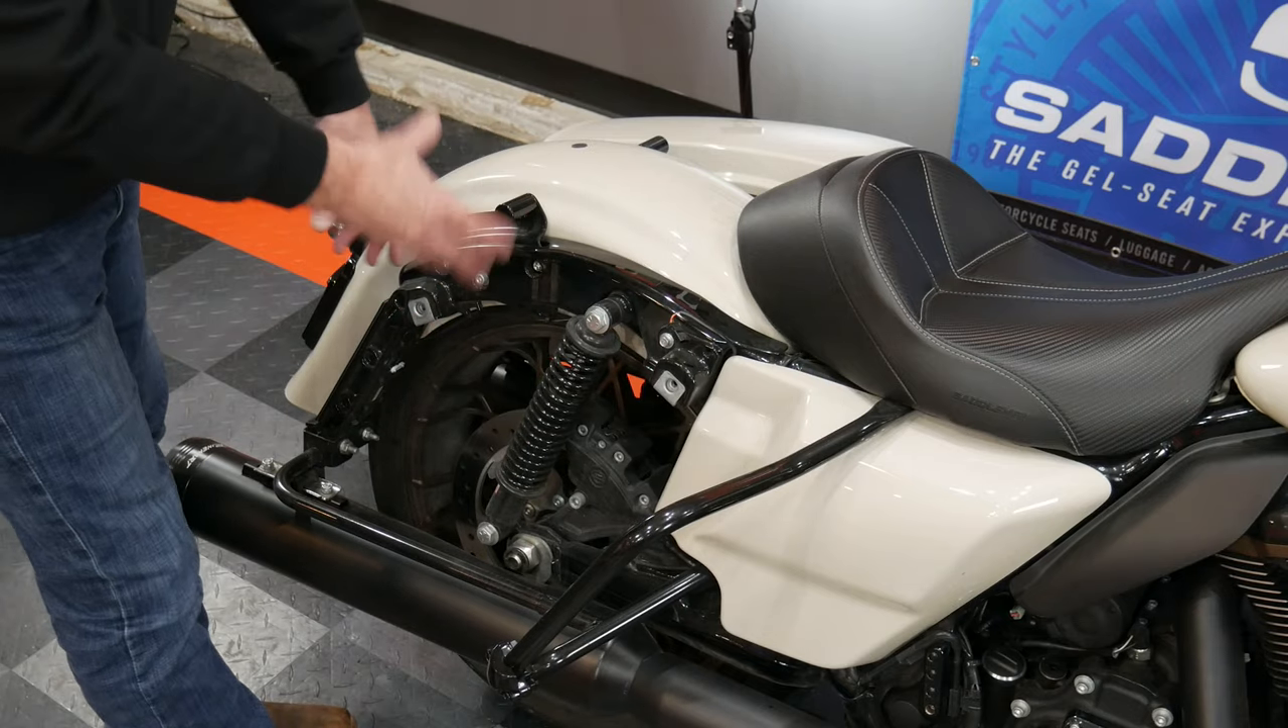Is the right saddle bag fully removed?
Yes.